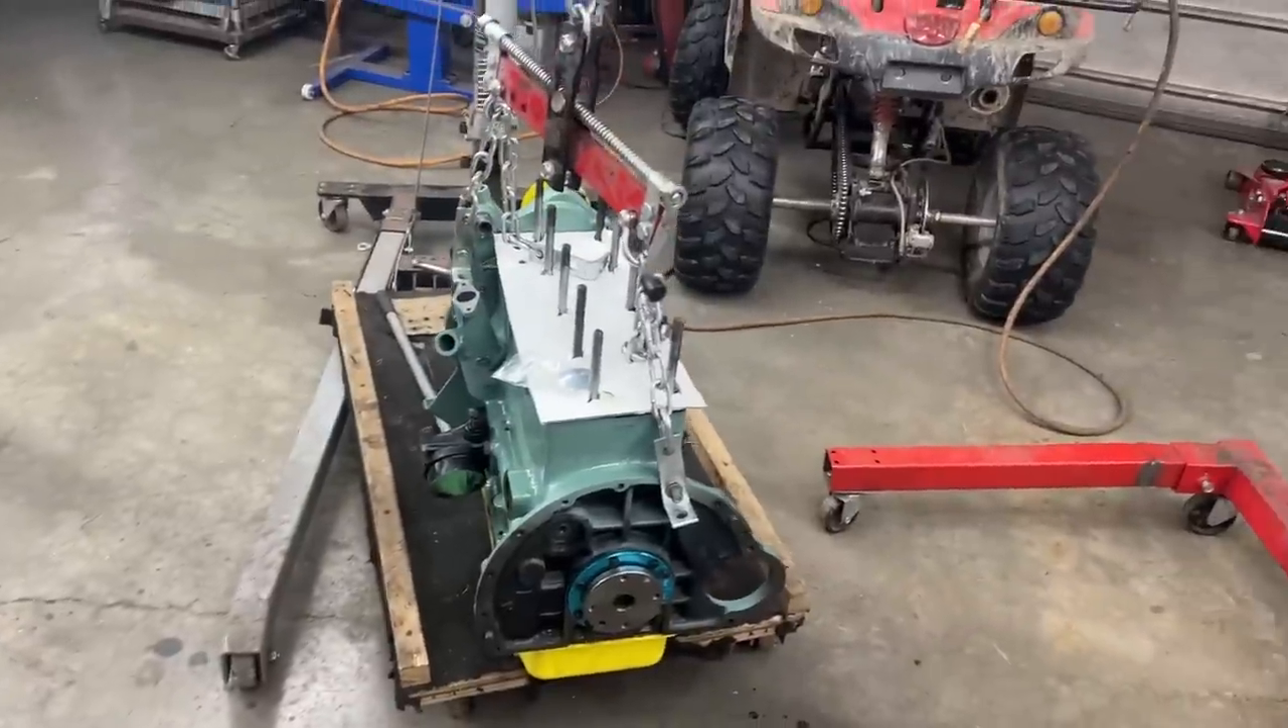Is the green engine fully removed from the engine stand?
Yes.